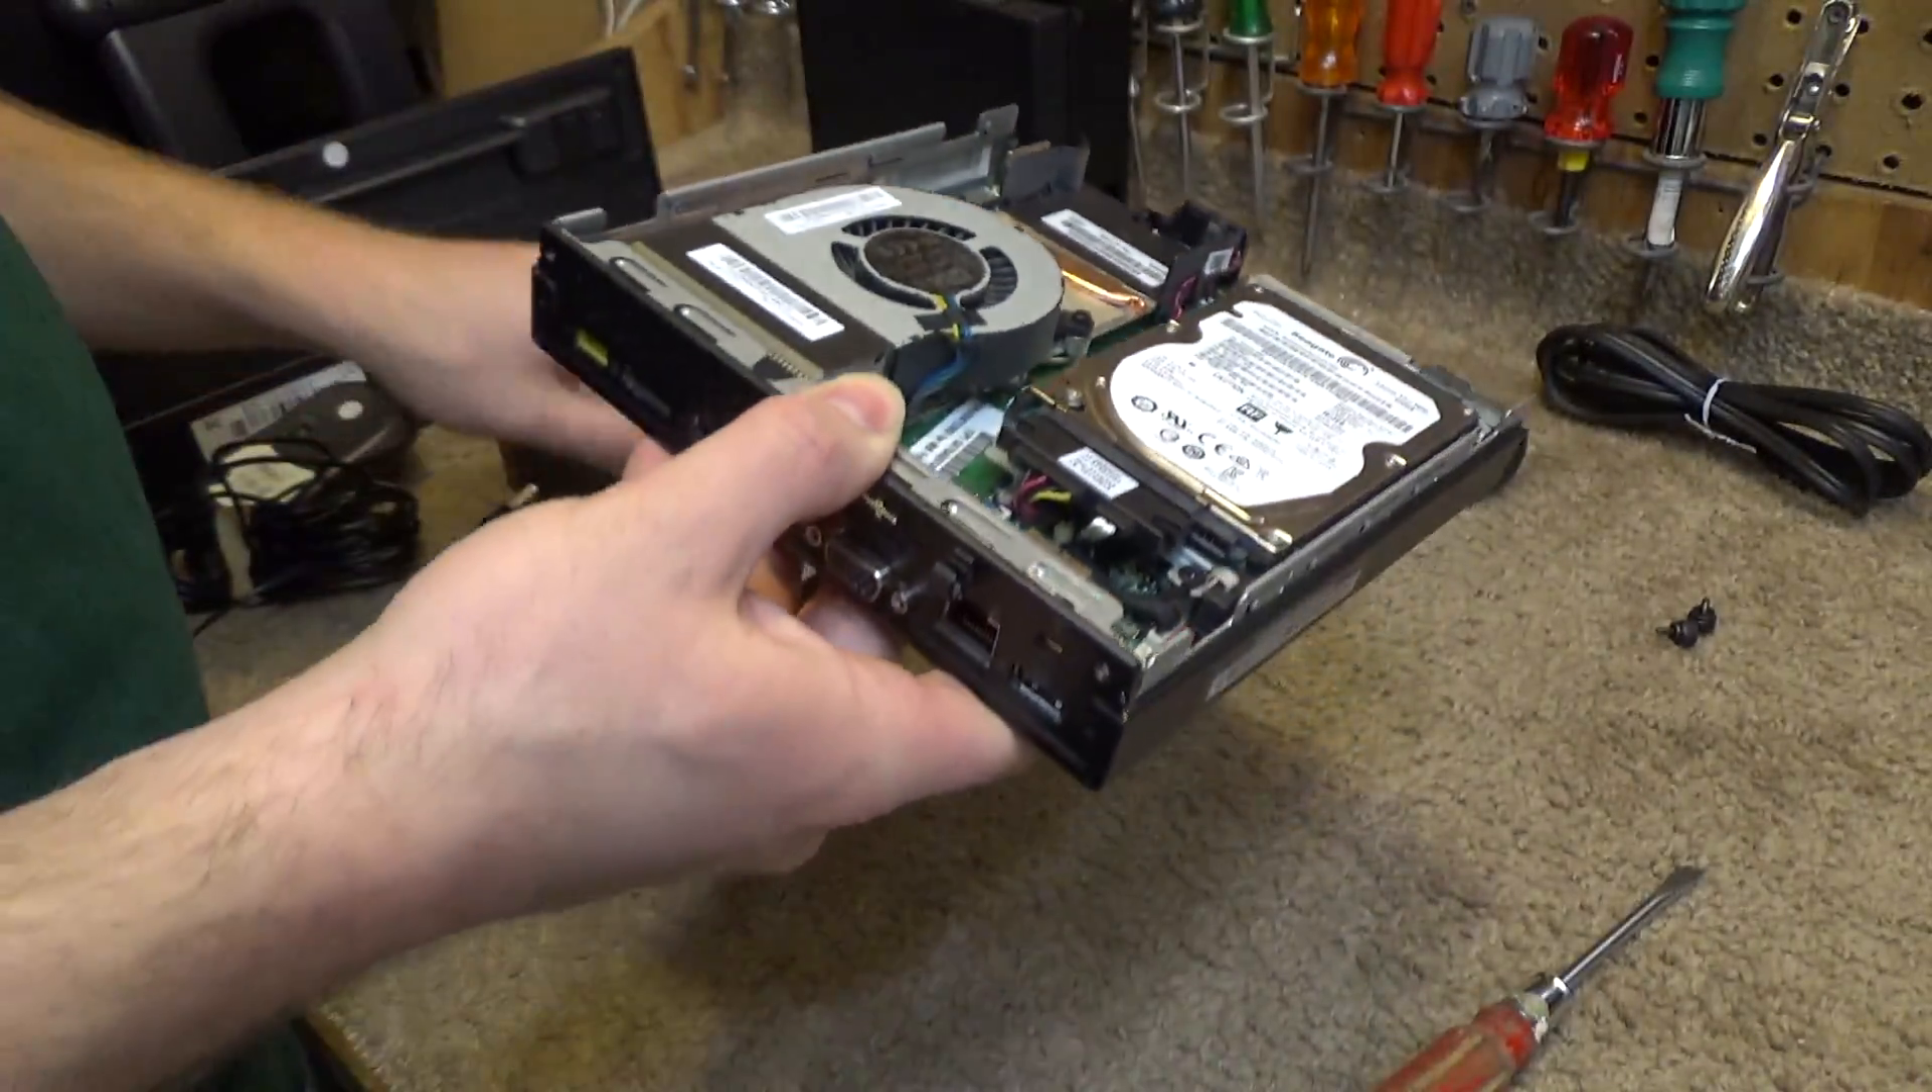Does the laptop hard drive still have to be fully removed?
Yes.